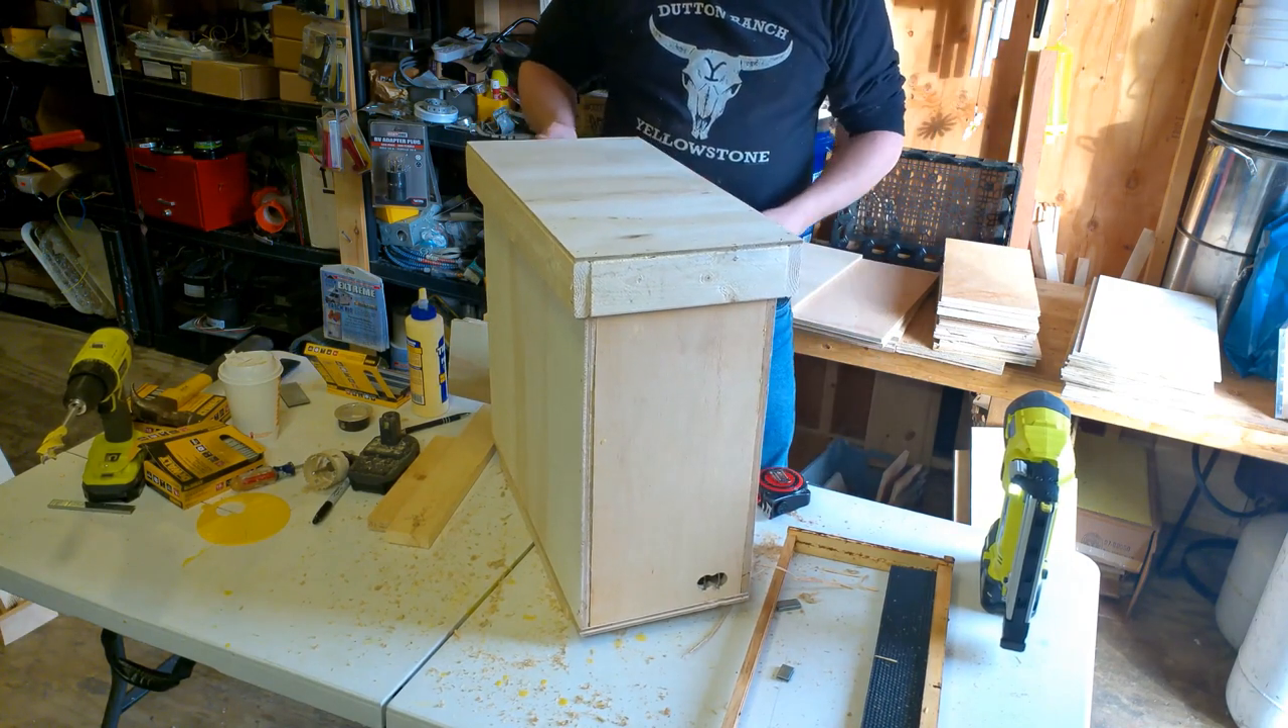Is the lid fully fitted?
Yes.